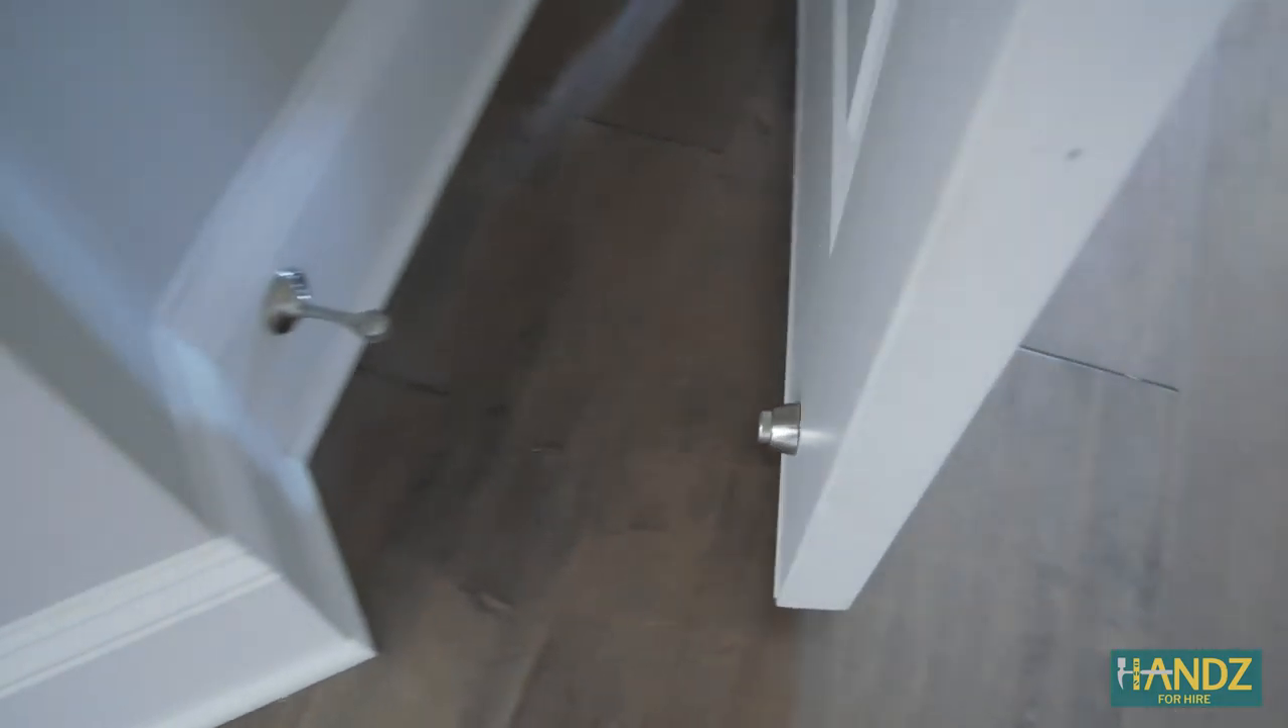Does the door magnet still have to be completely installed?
No.